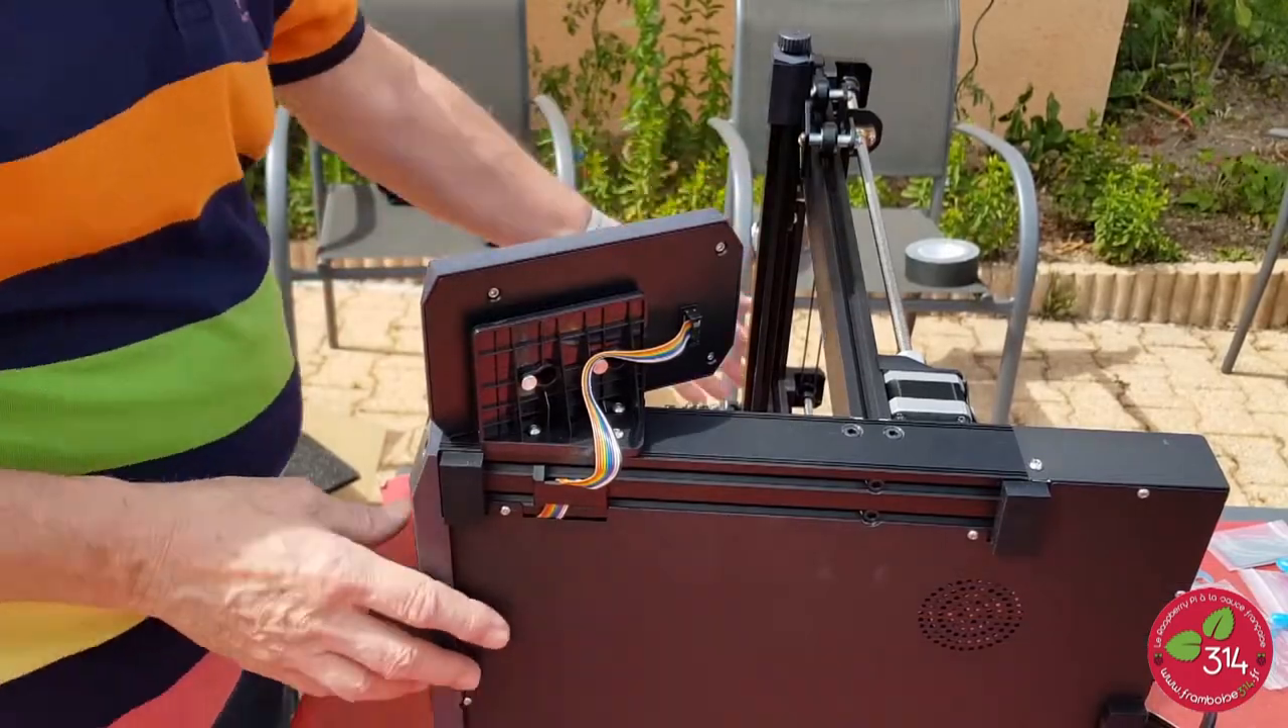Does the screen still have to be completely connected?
No.